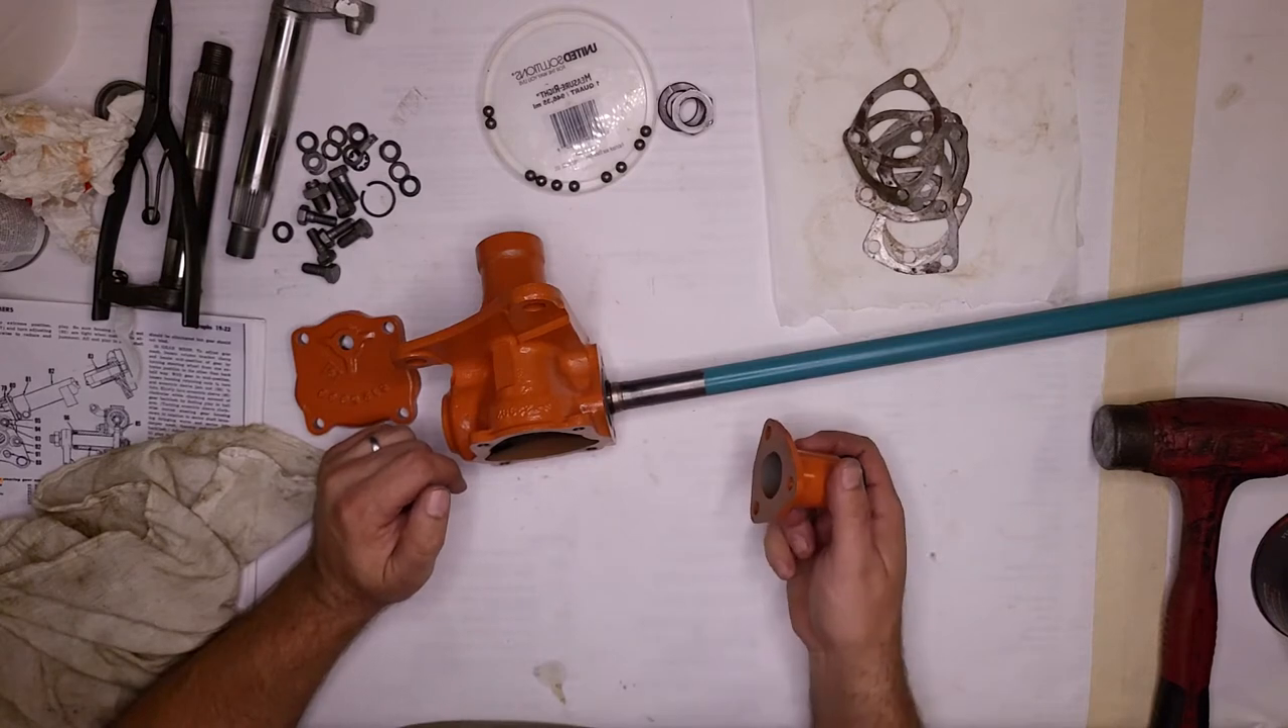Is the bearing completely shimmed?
No.